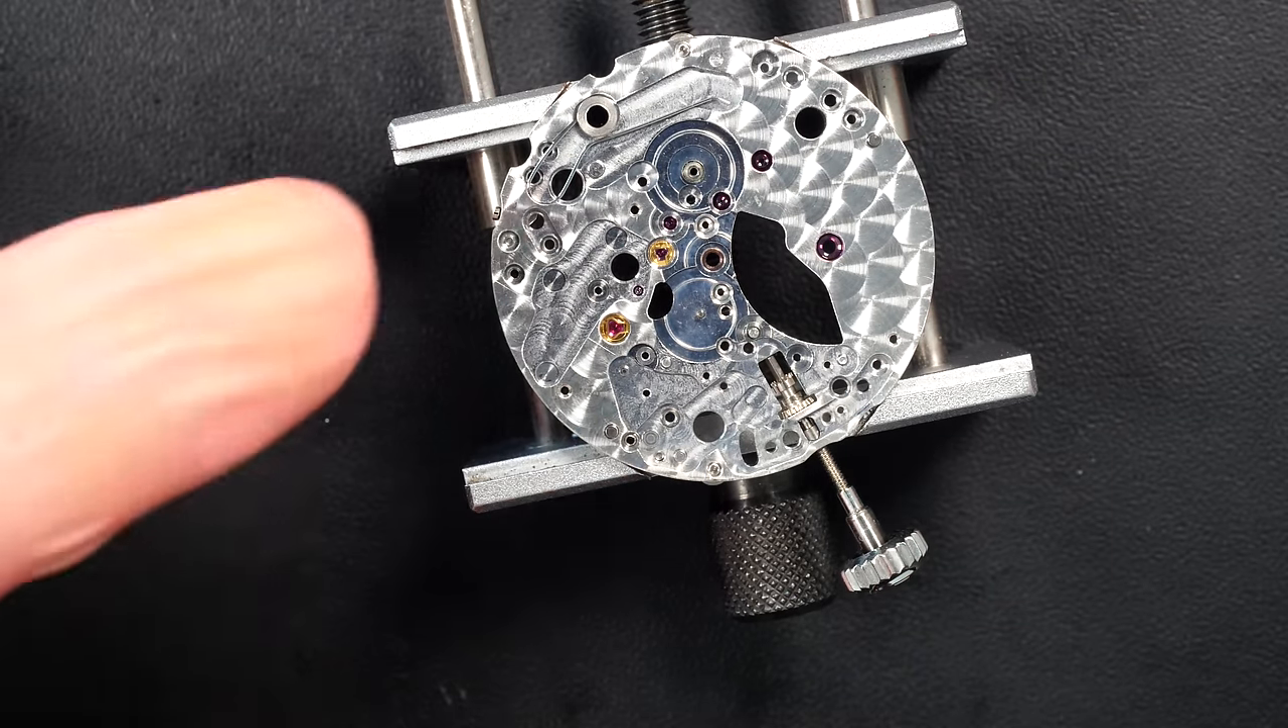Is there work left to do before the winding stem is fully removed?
Yes.